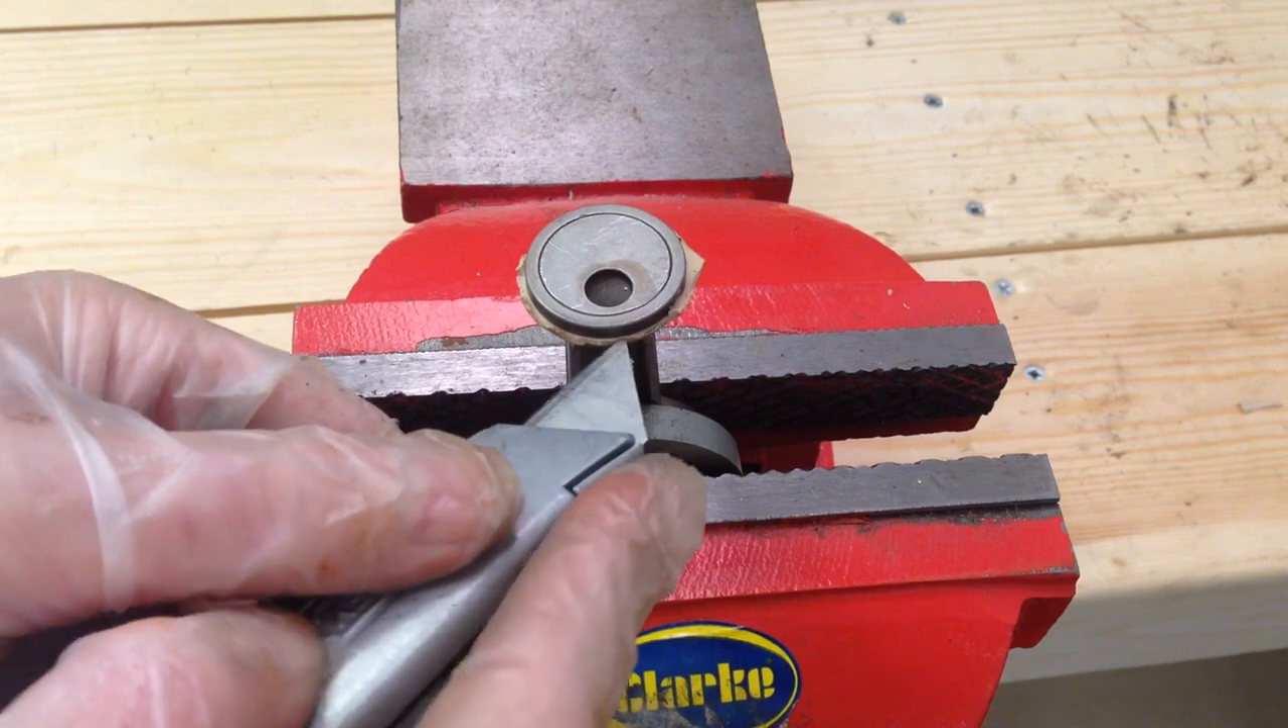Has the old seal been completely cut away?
No.